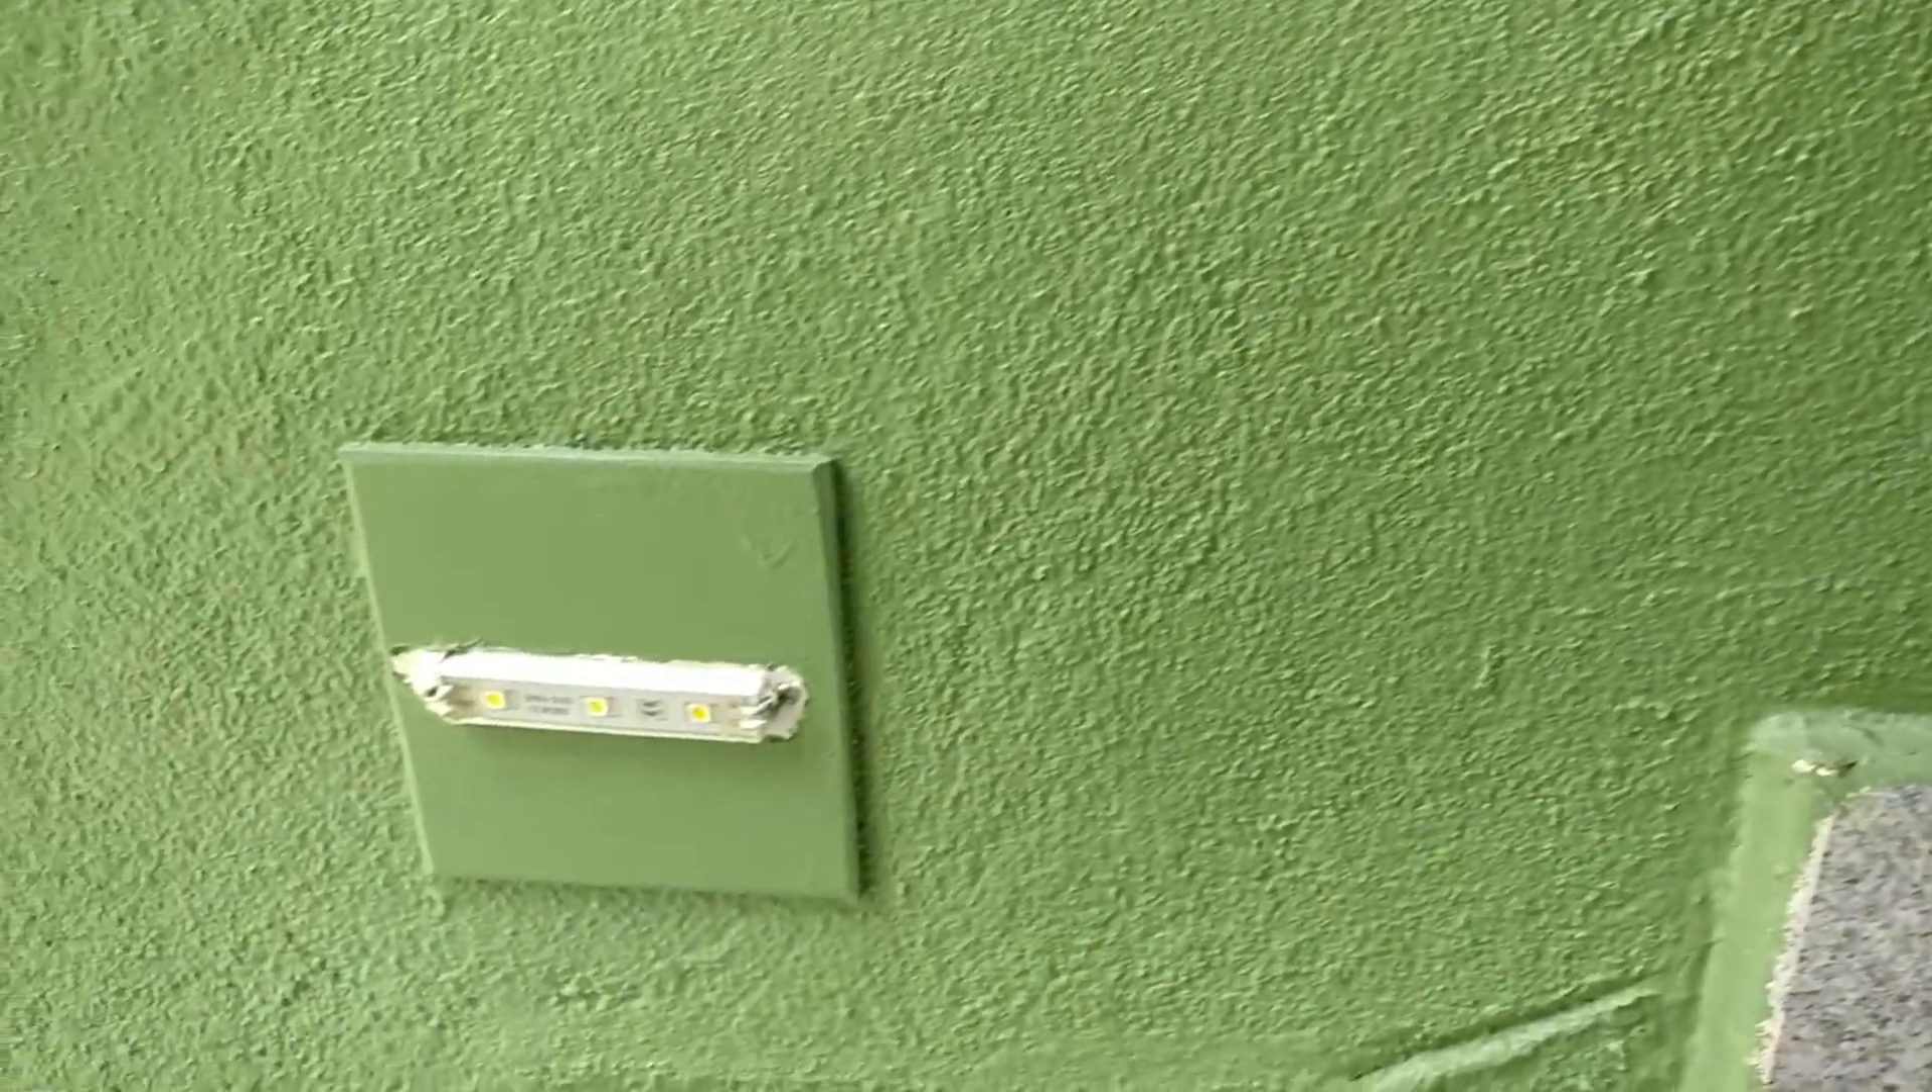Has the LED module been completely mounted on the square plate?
Yes.